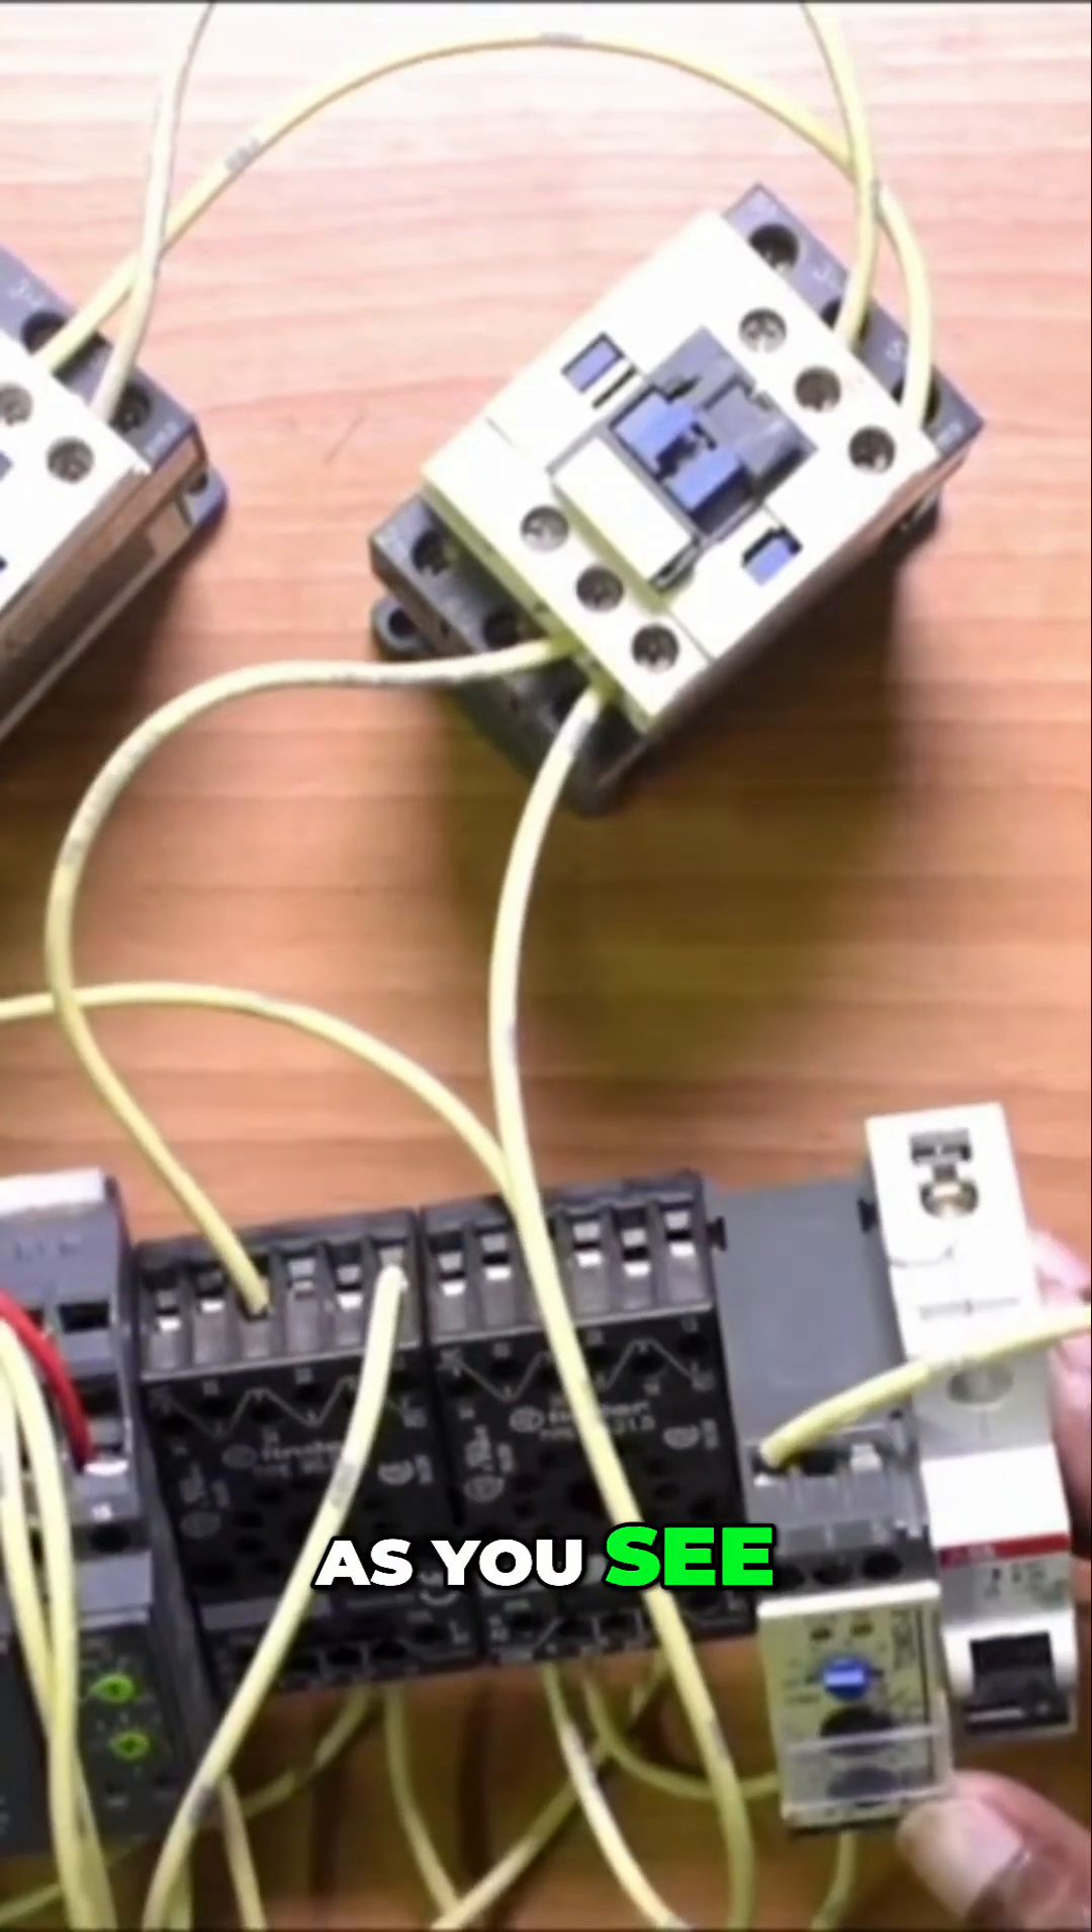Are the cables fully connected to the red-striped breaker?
No.